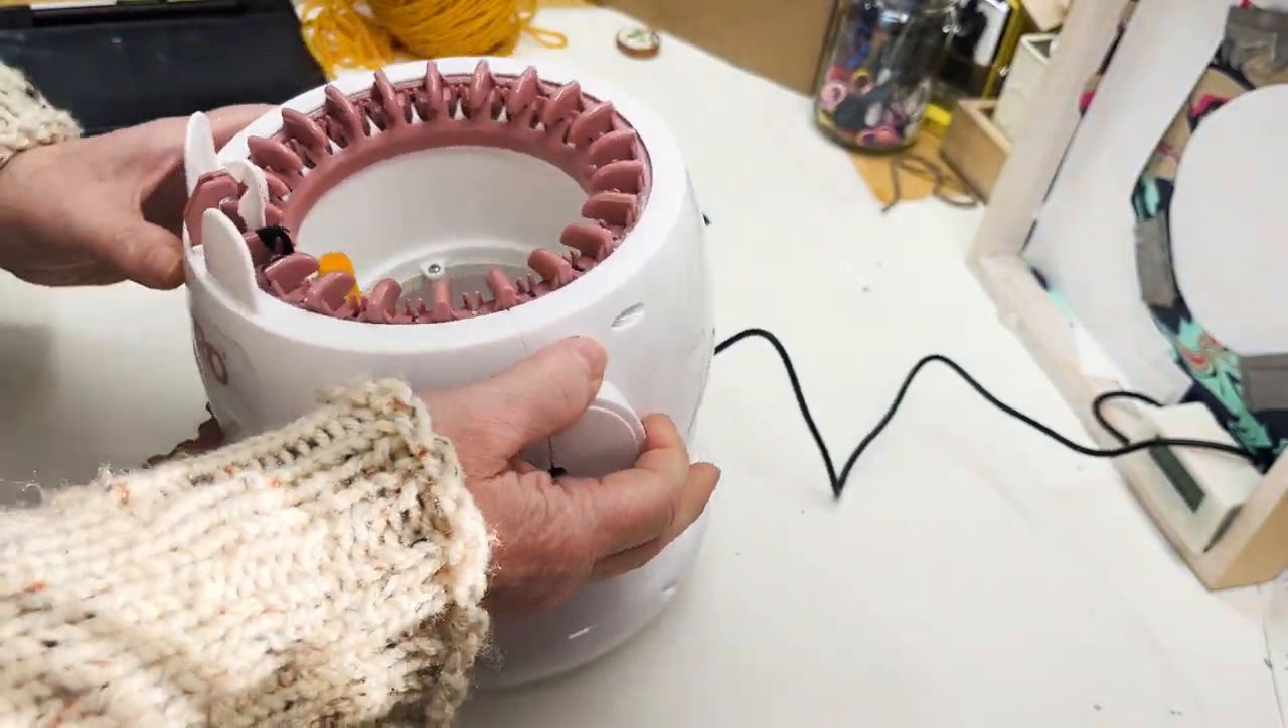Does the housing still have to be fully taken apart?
Yes.